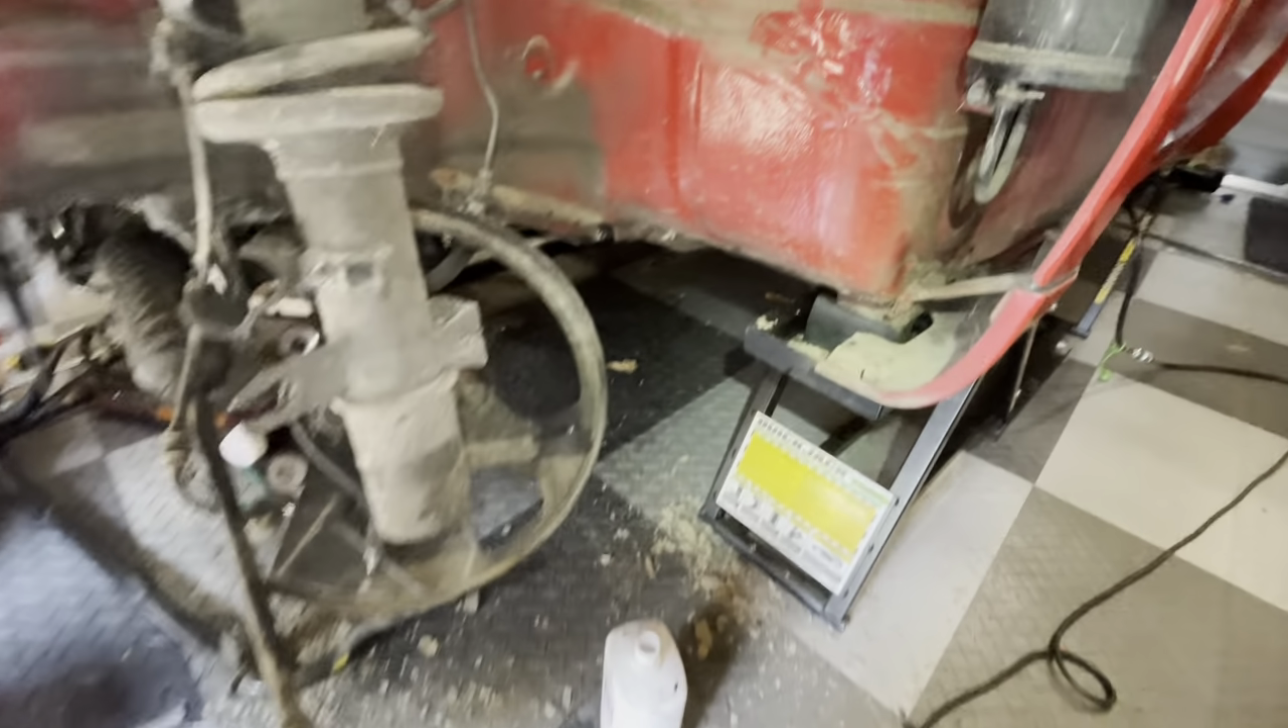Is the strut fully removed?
No.